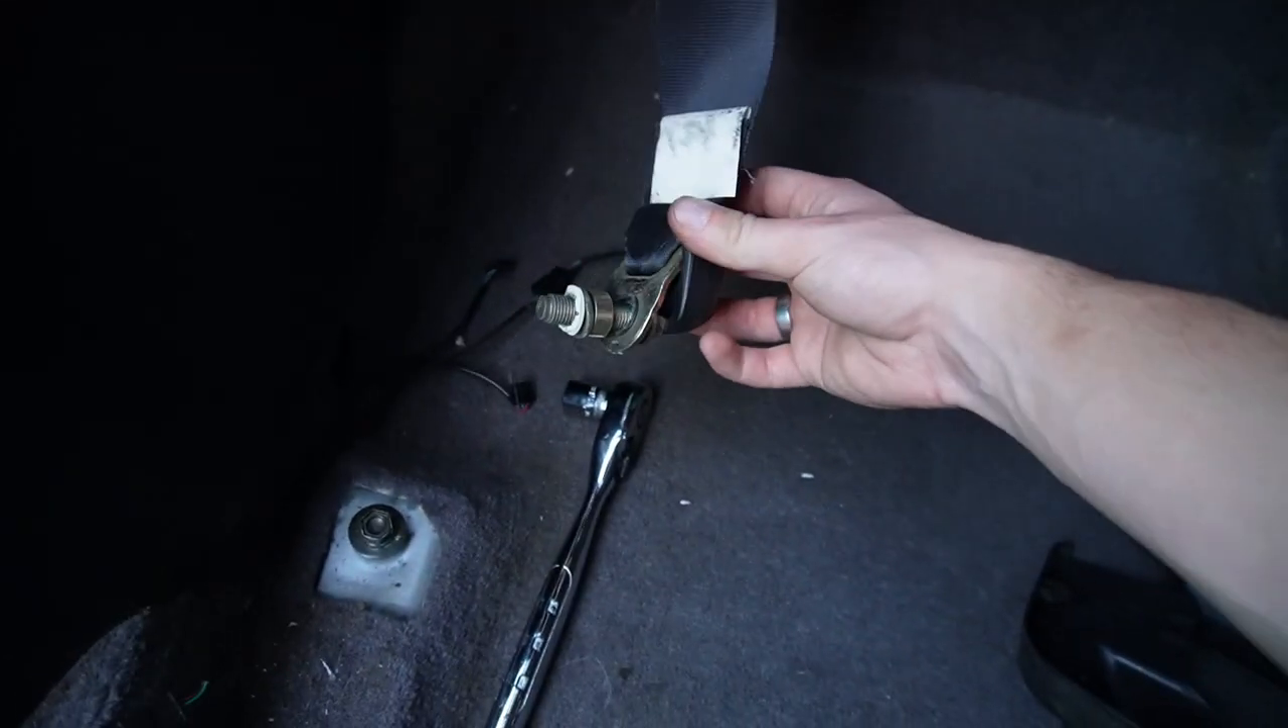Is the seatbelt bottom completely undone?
Yes.